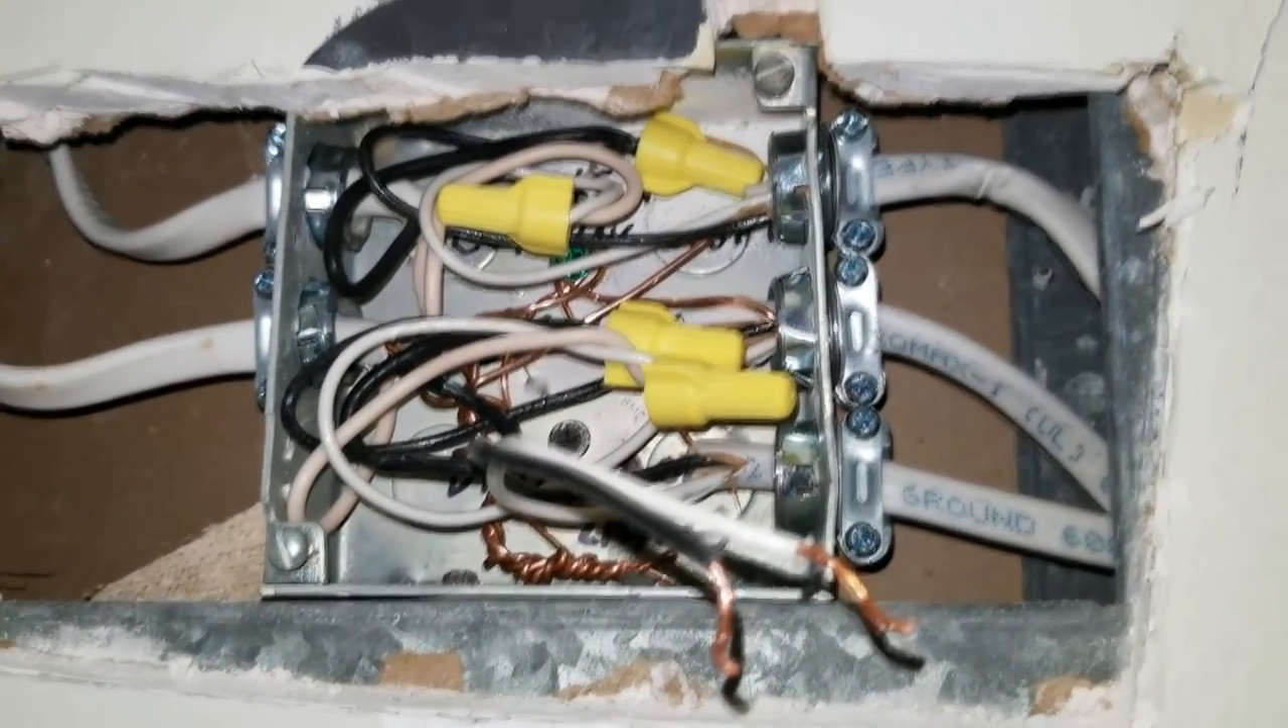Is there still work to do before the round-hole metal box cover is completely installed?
Yes.